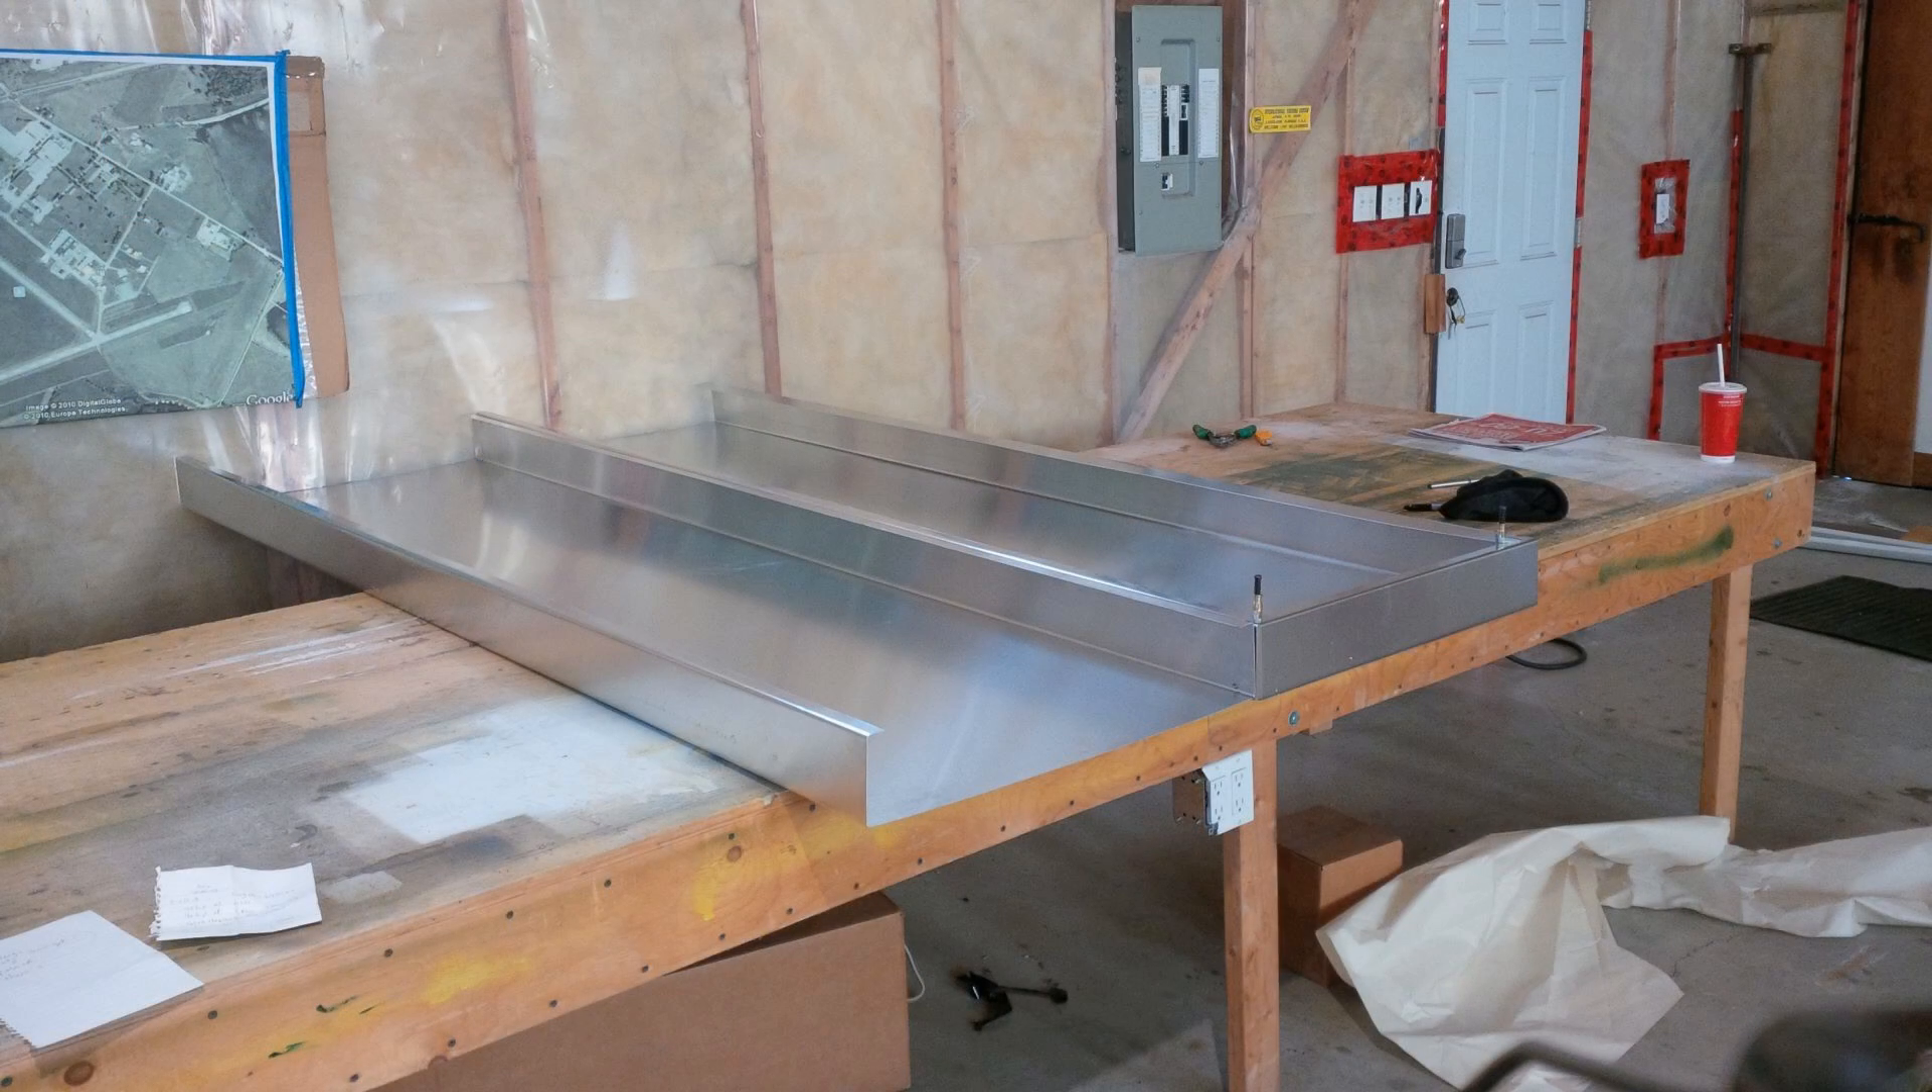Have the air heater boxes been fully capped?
No.